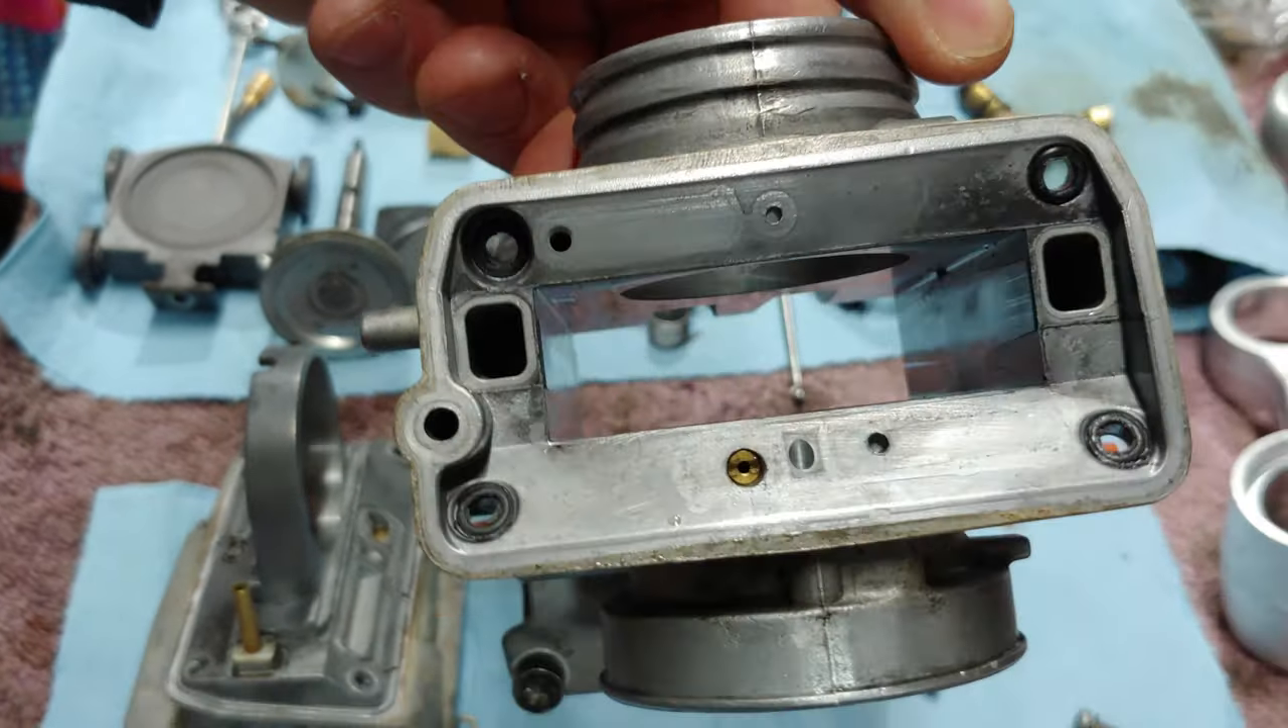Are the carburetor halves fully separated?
Yes.